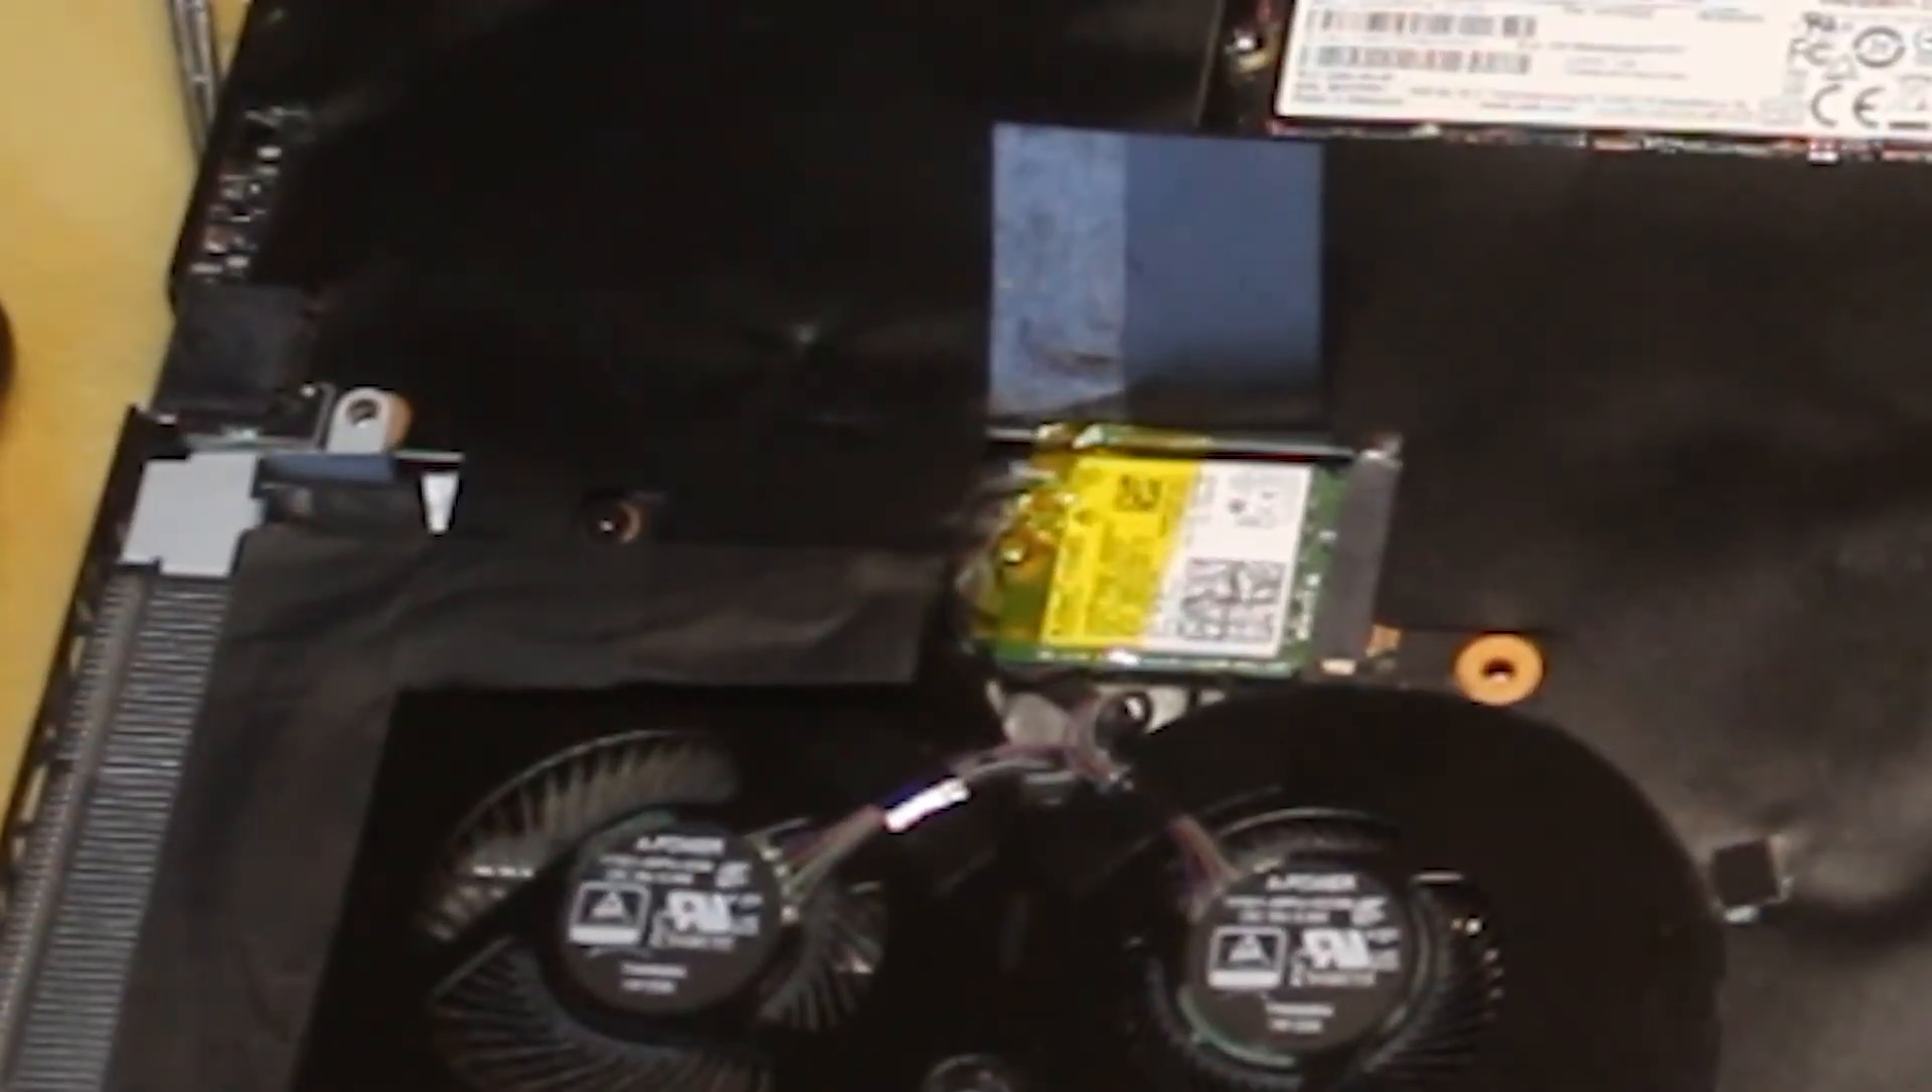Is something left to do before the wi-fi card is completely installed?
No.